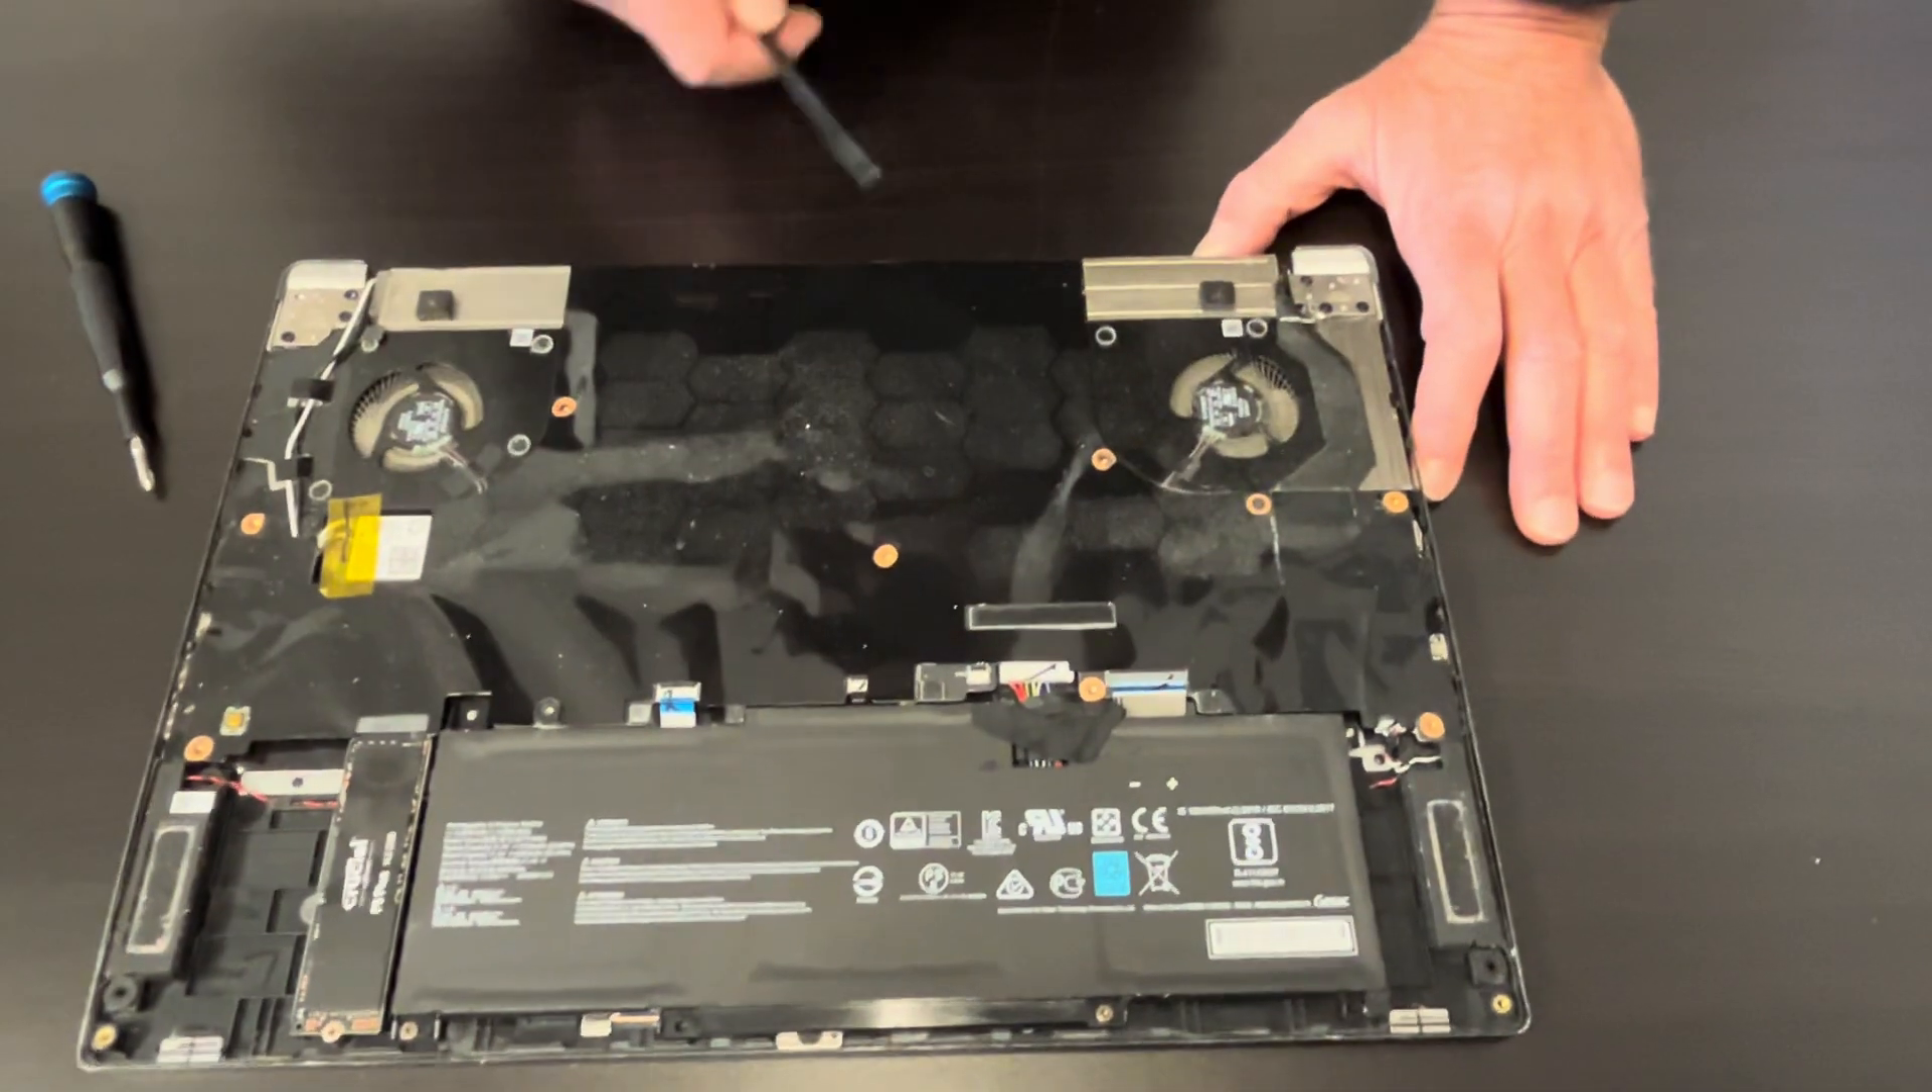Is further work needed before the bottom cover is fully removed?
No.